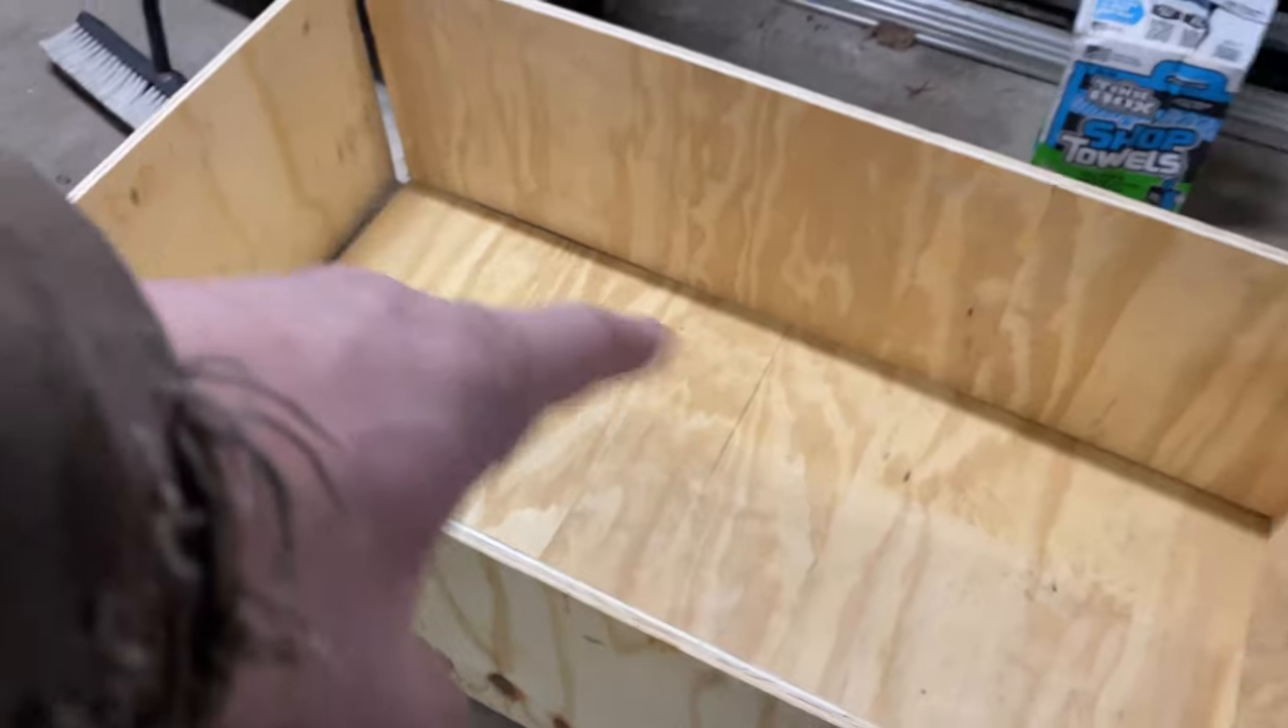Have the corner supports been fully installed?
No.